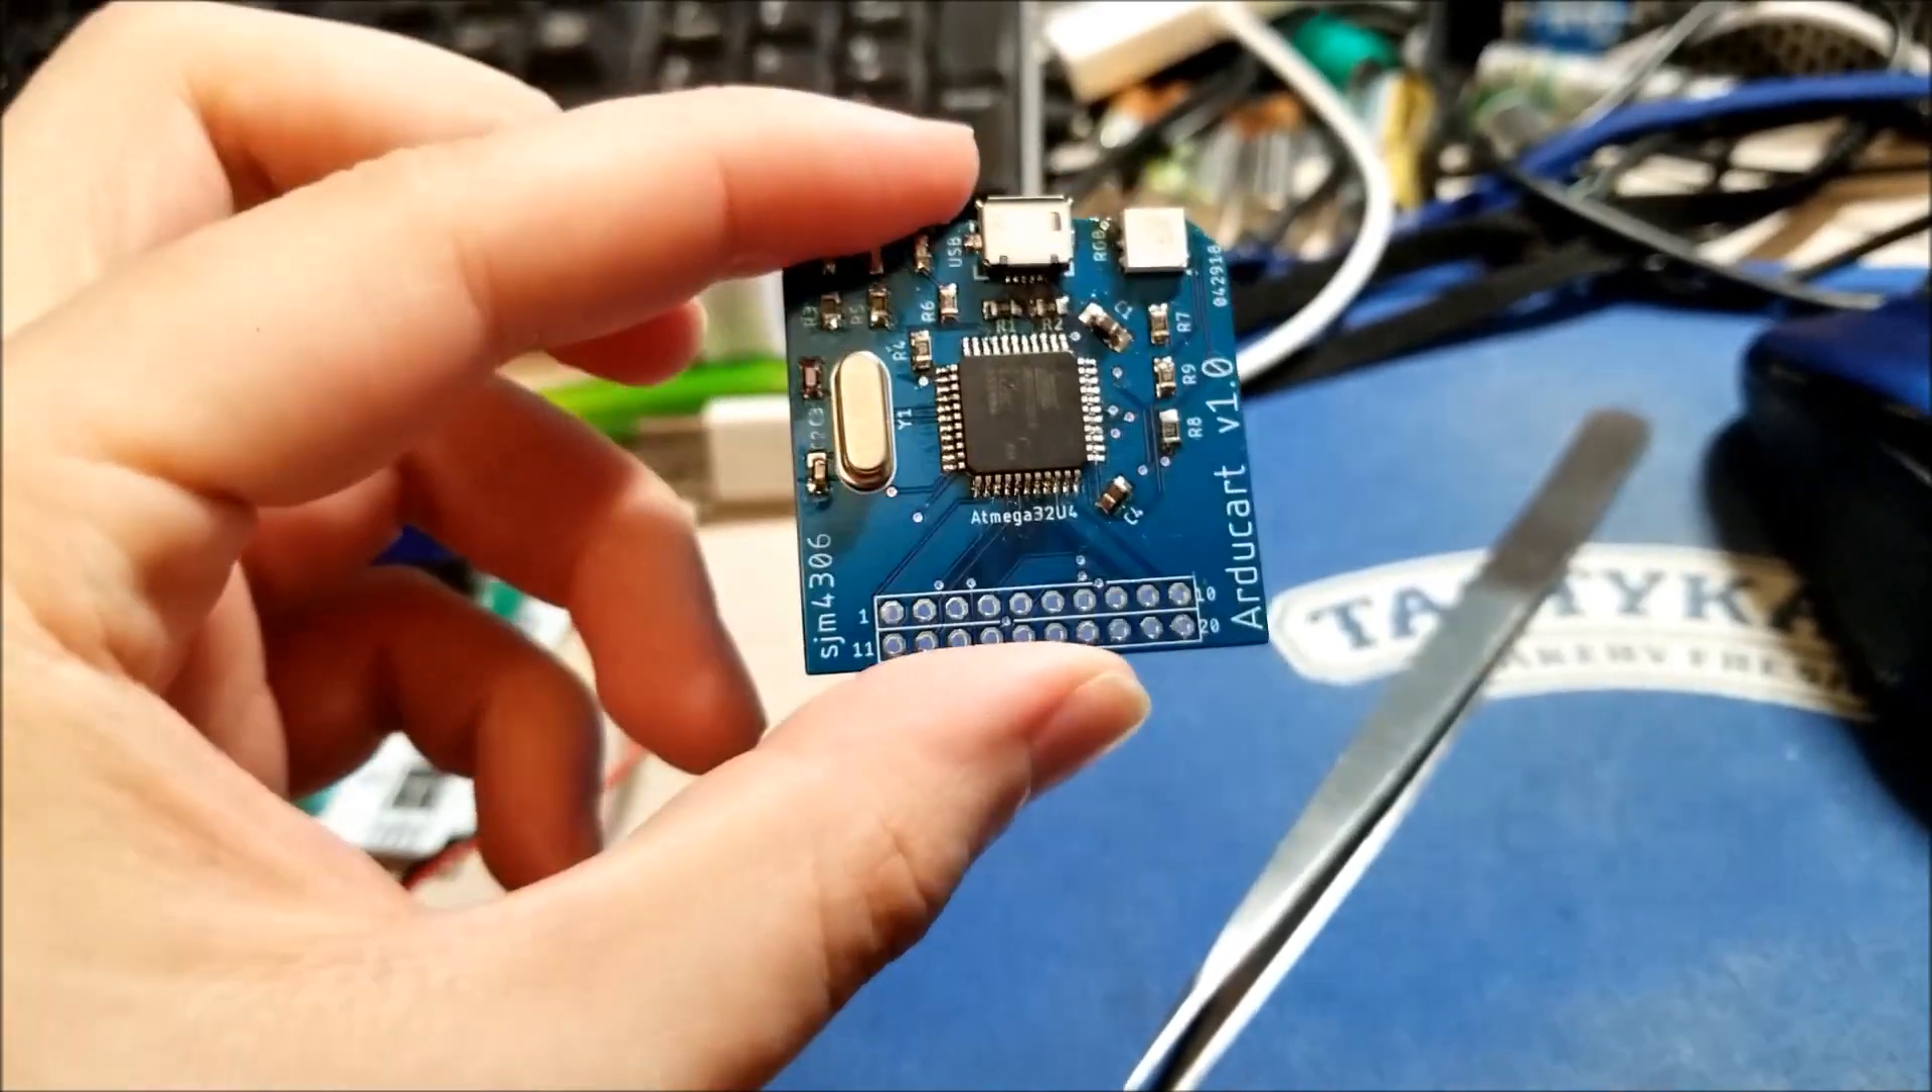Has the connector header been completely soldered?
No.